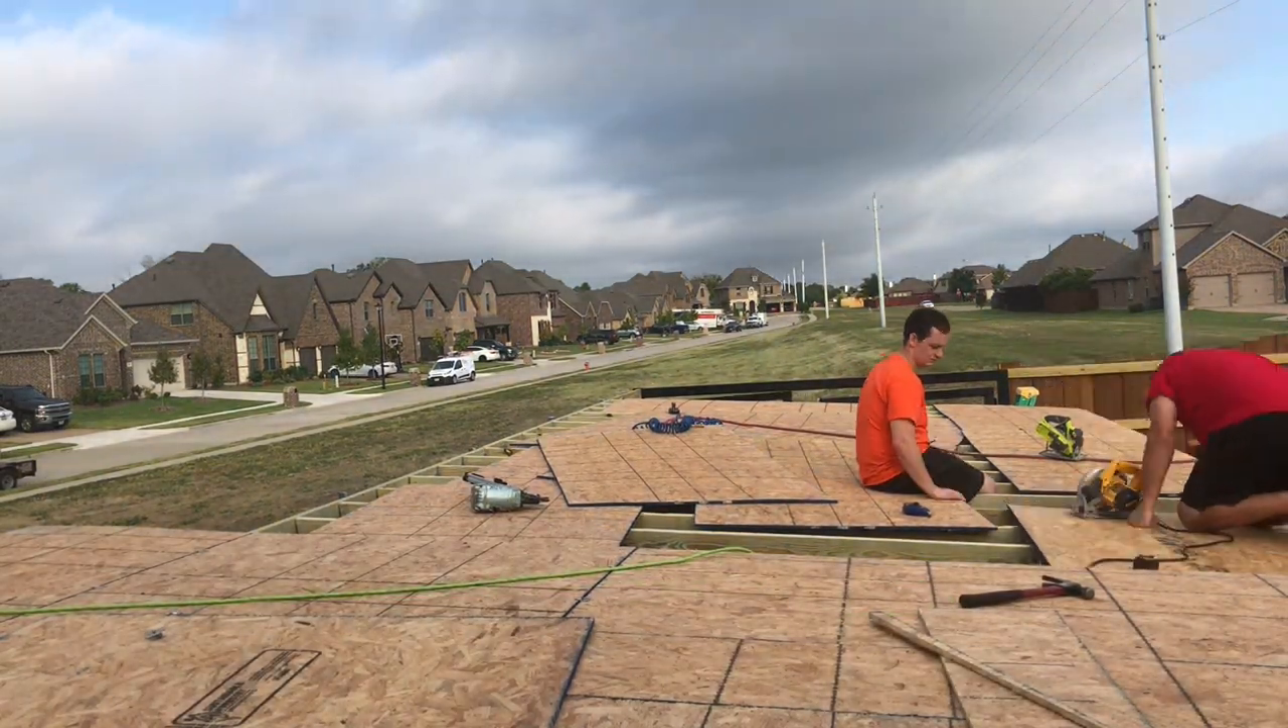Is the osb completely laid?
No.